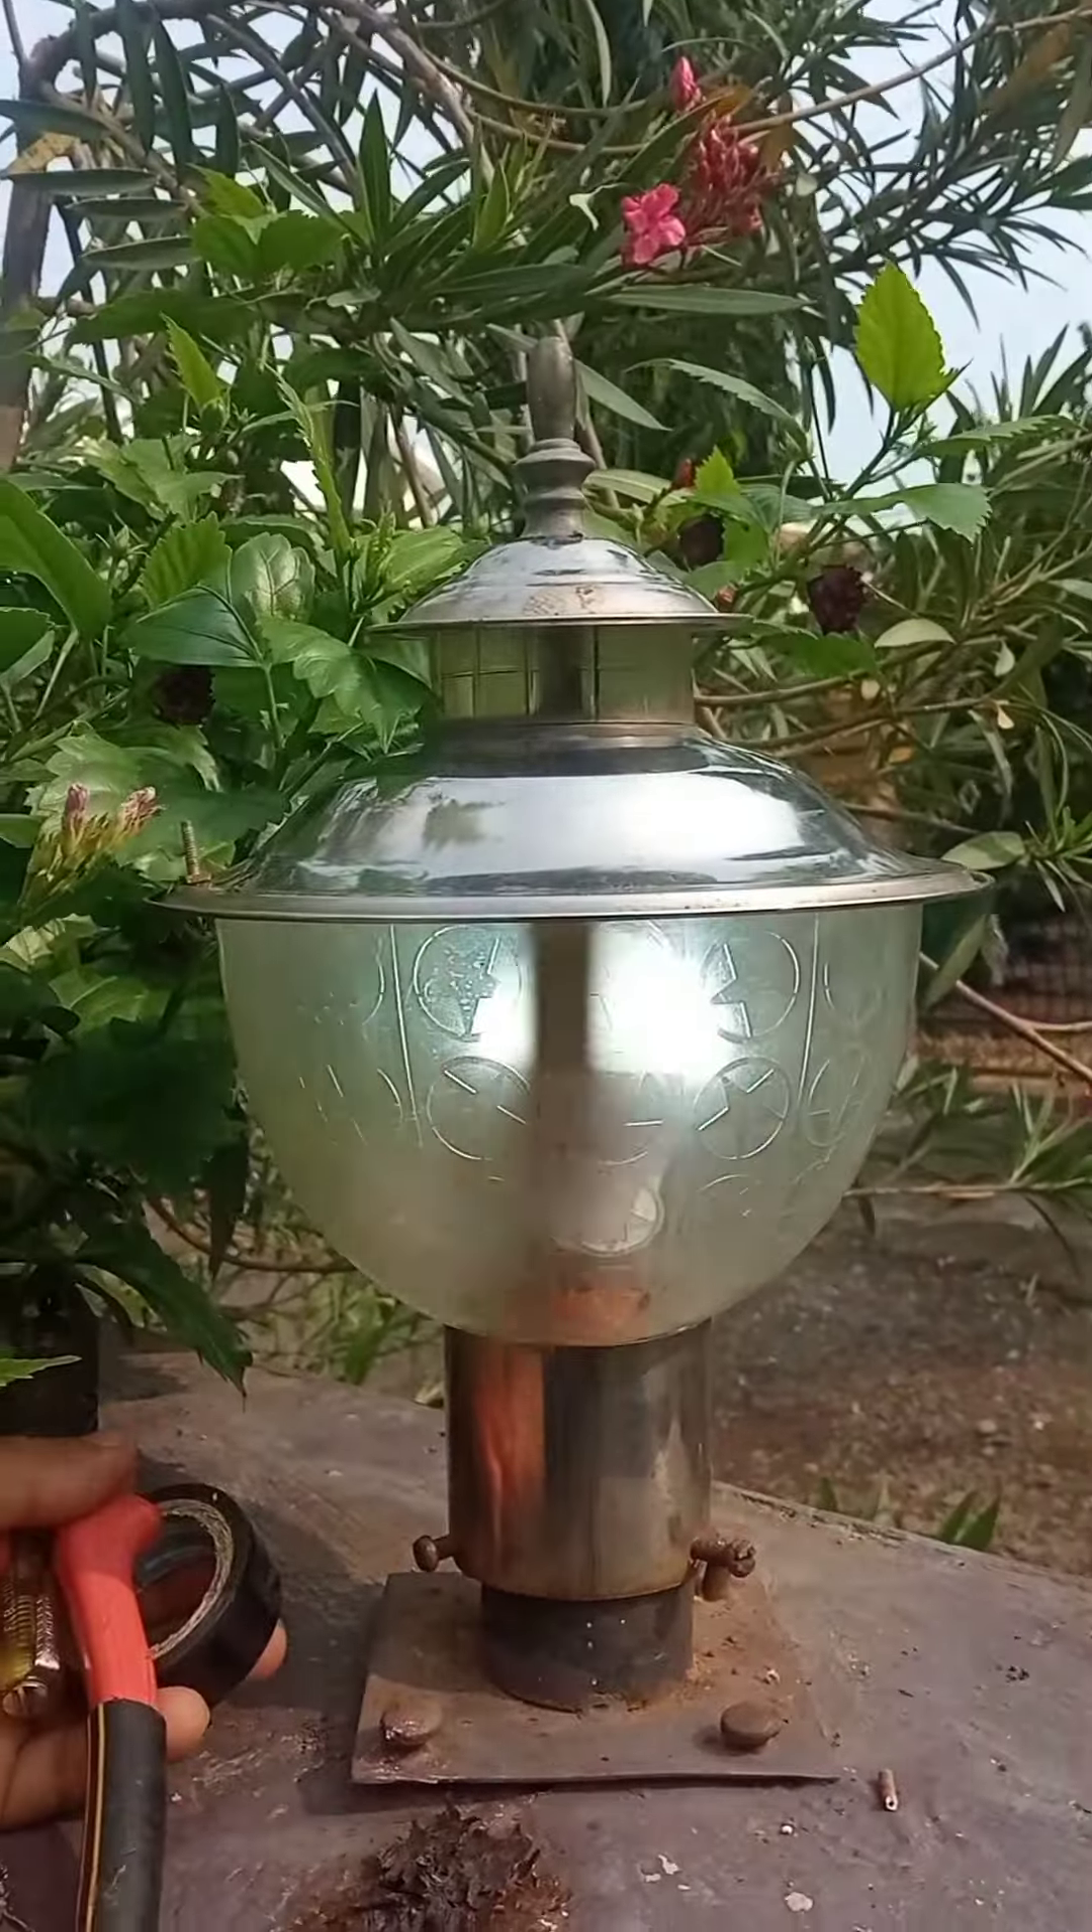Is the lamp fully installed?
Yes.